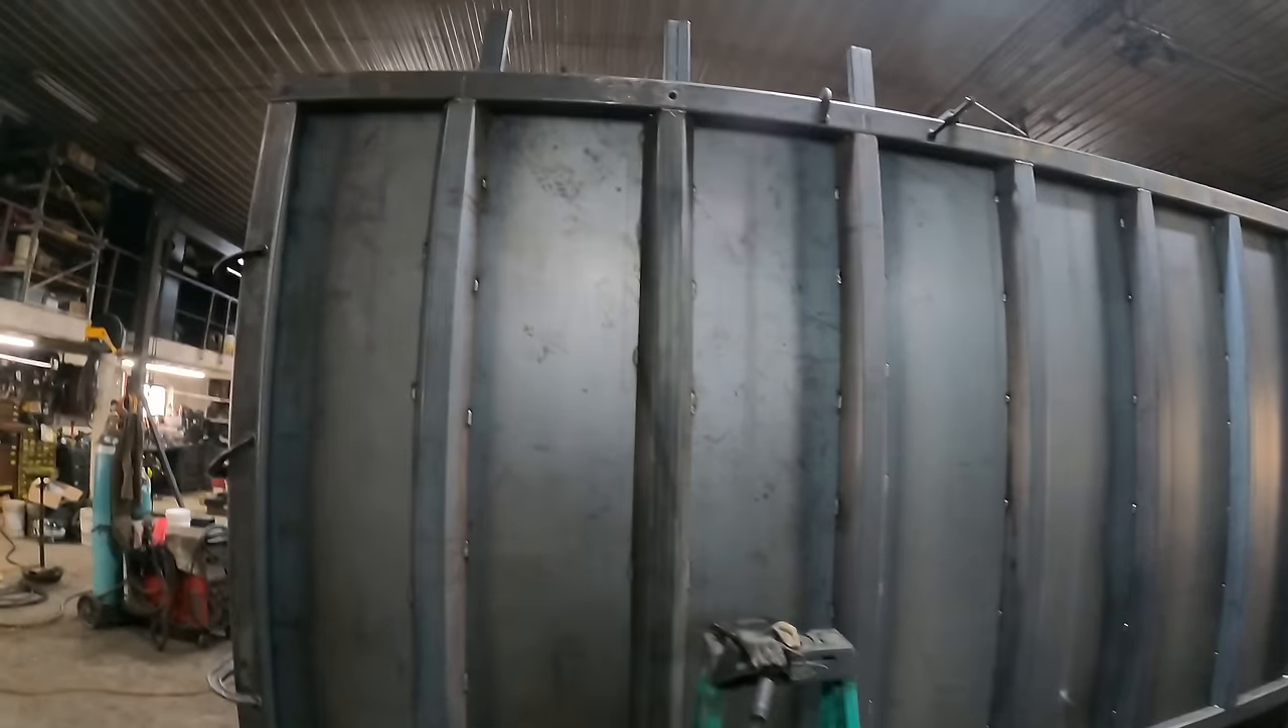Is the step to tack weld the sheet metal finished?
Yes.